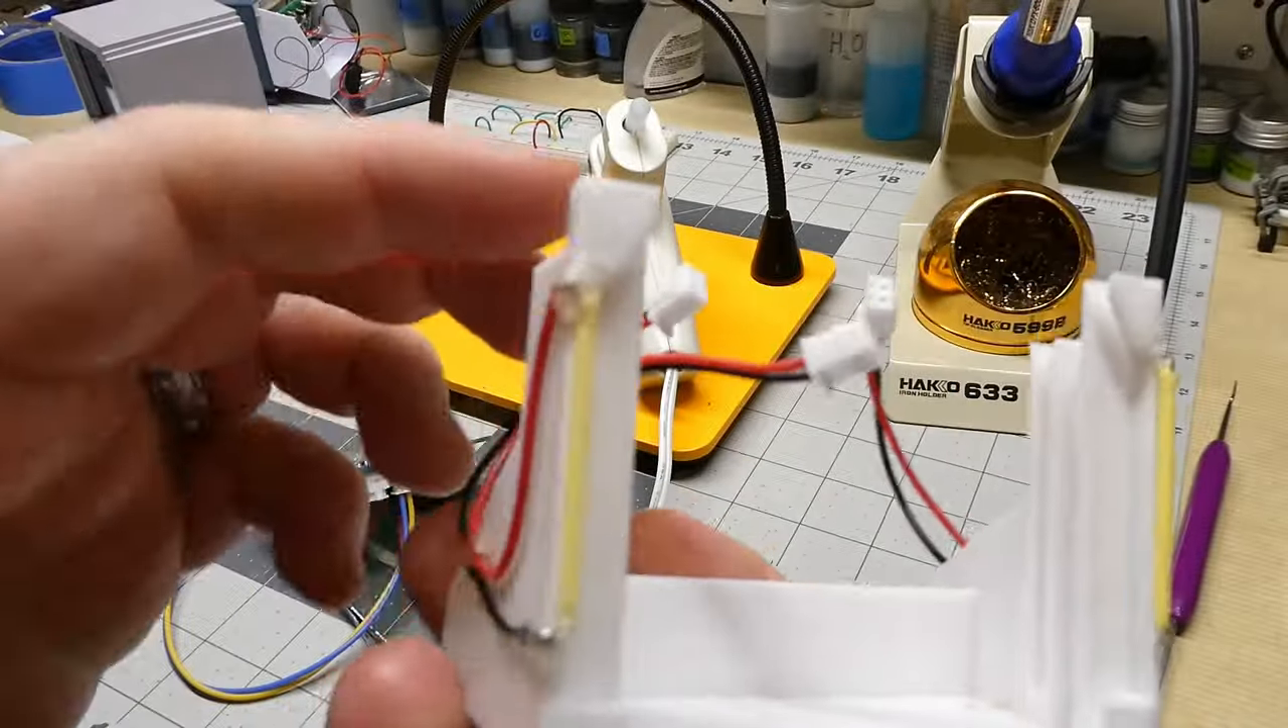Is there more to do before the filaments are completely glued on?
No.